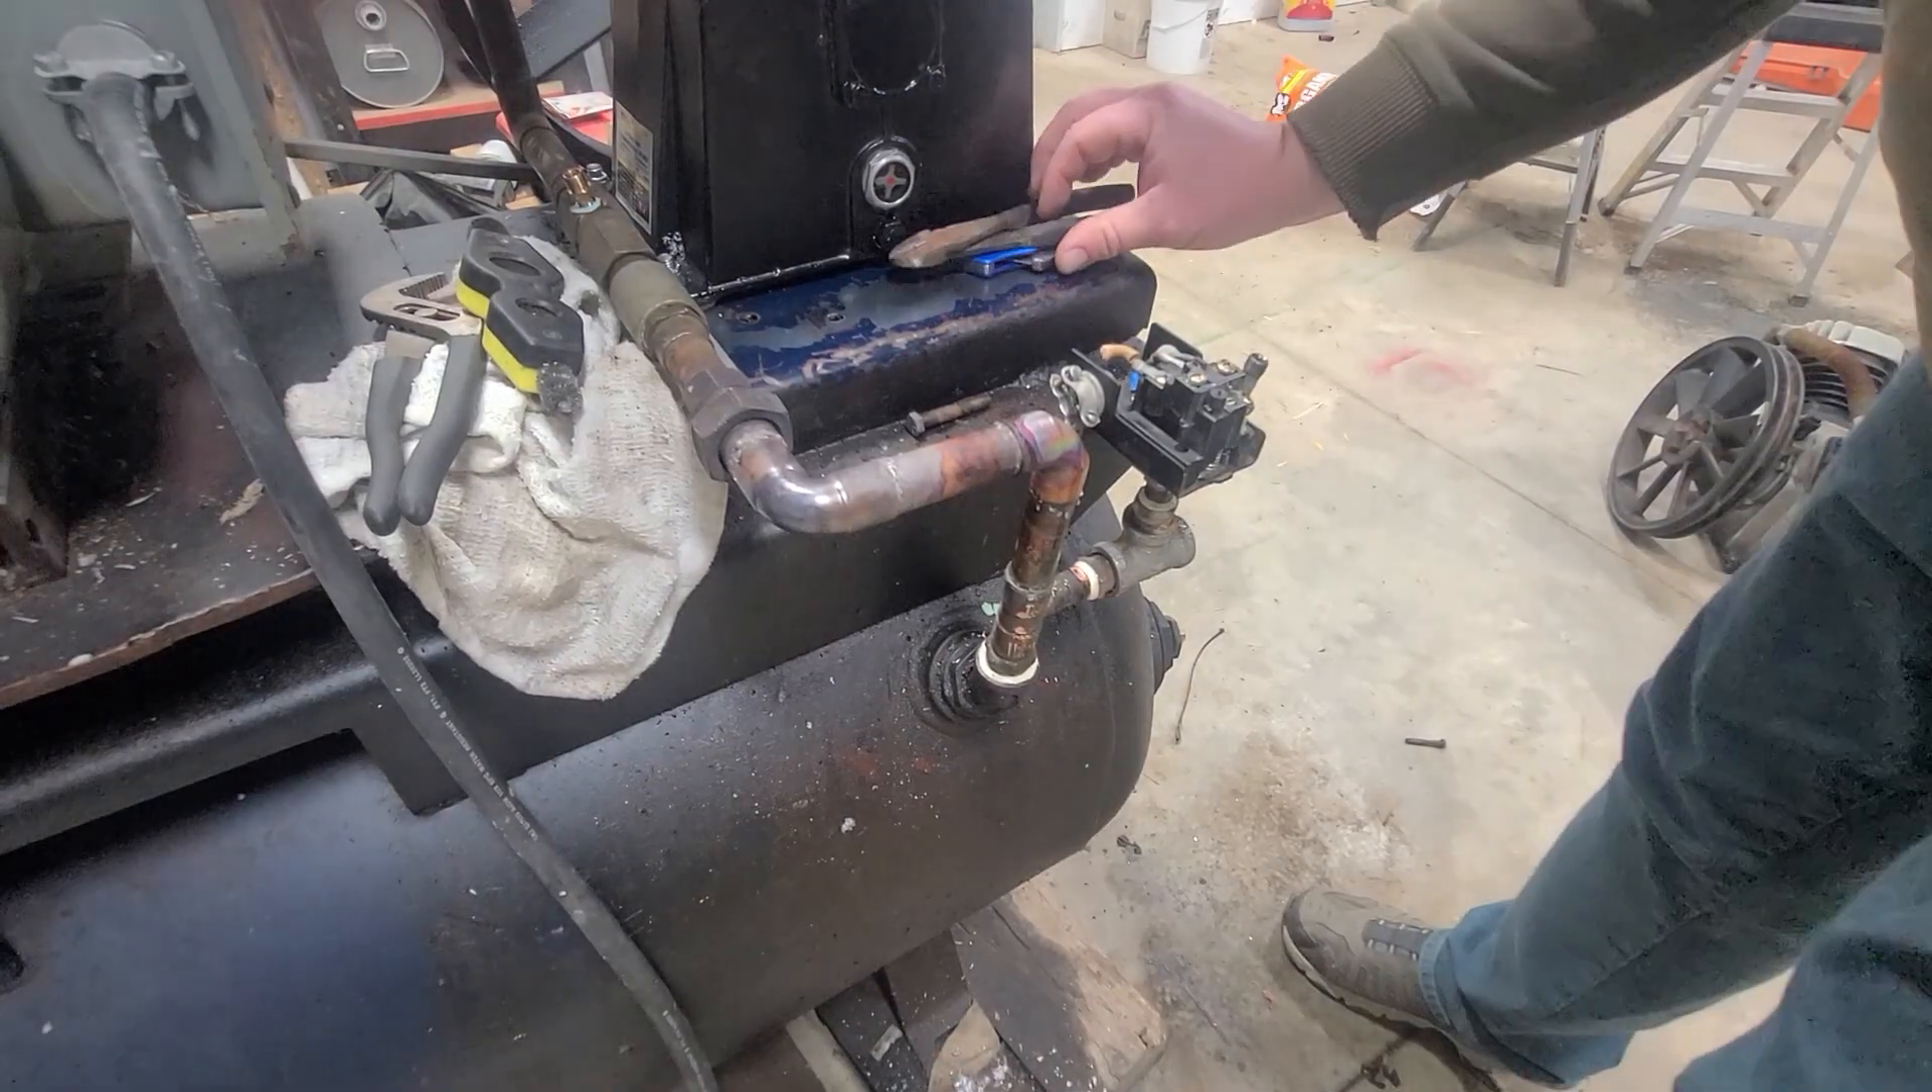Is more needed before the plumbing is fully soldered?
No.